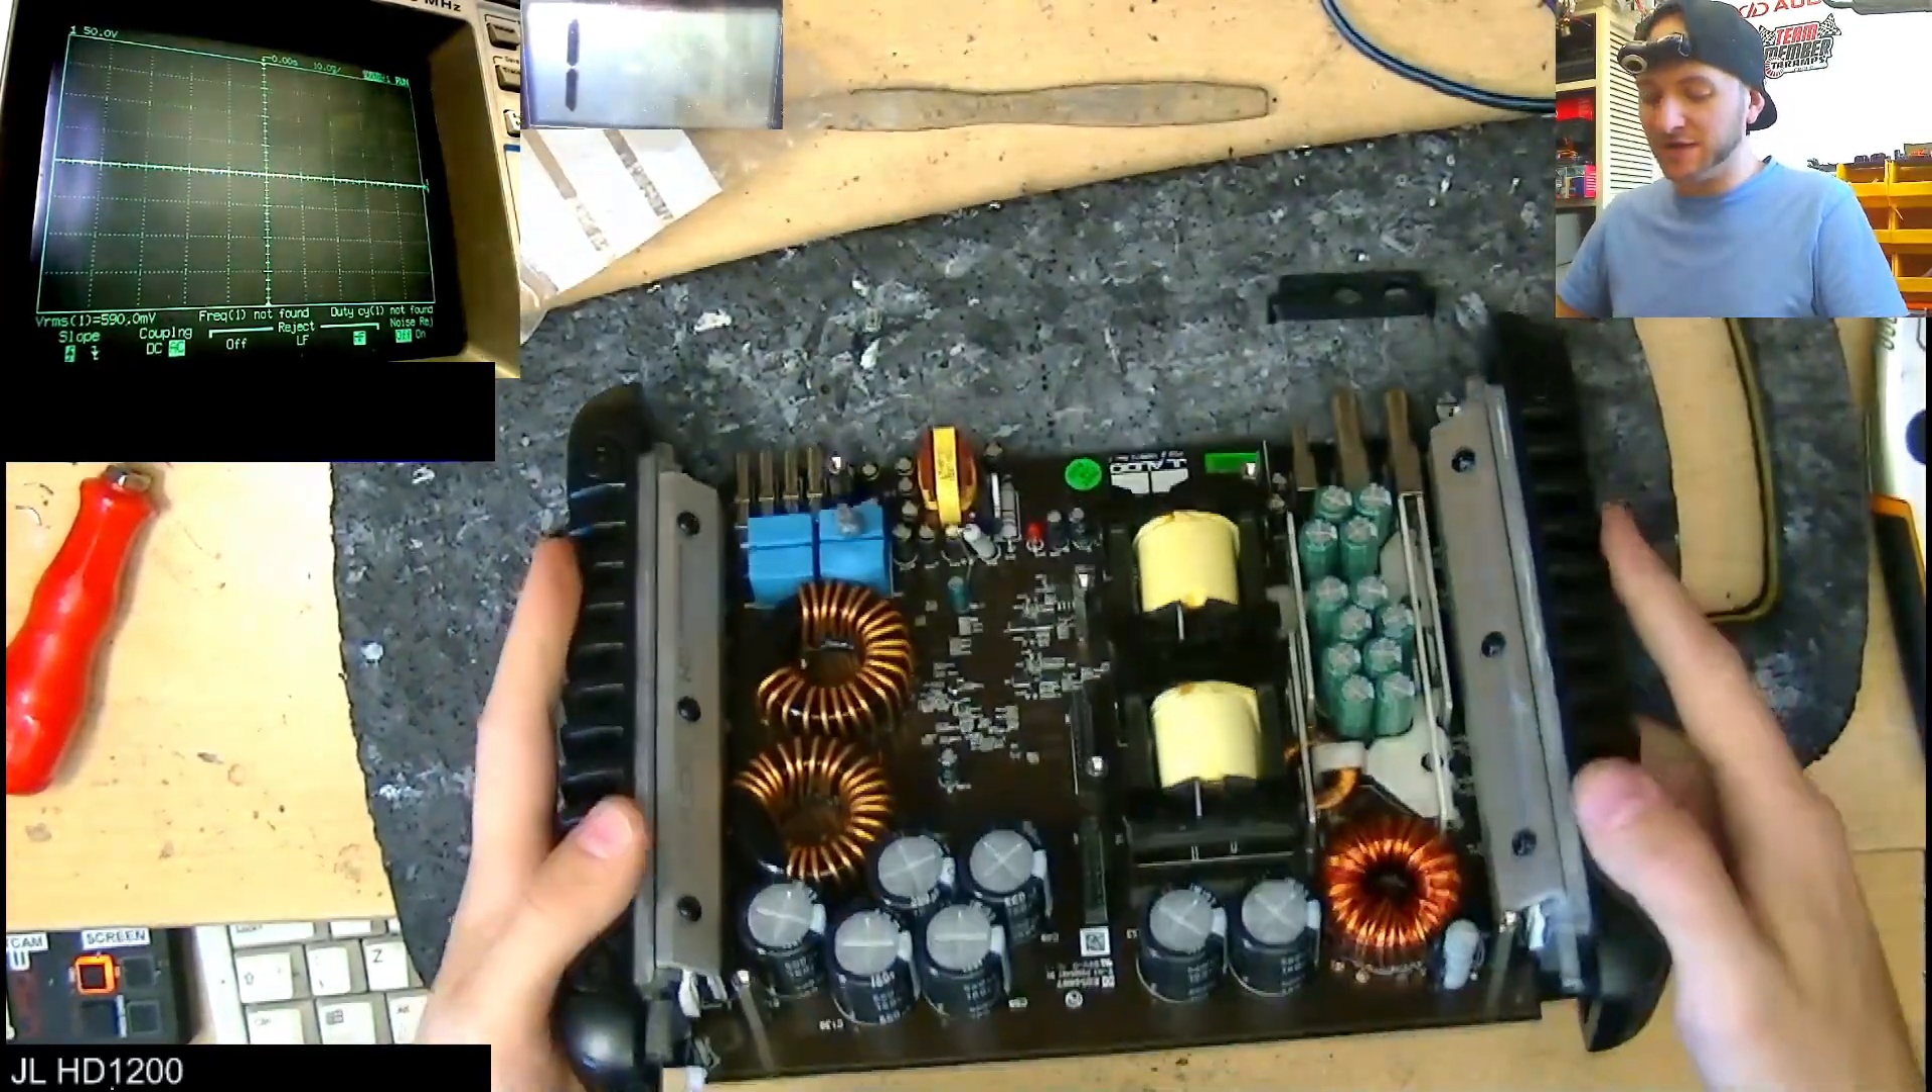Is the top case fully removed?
Yes.